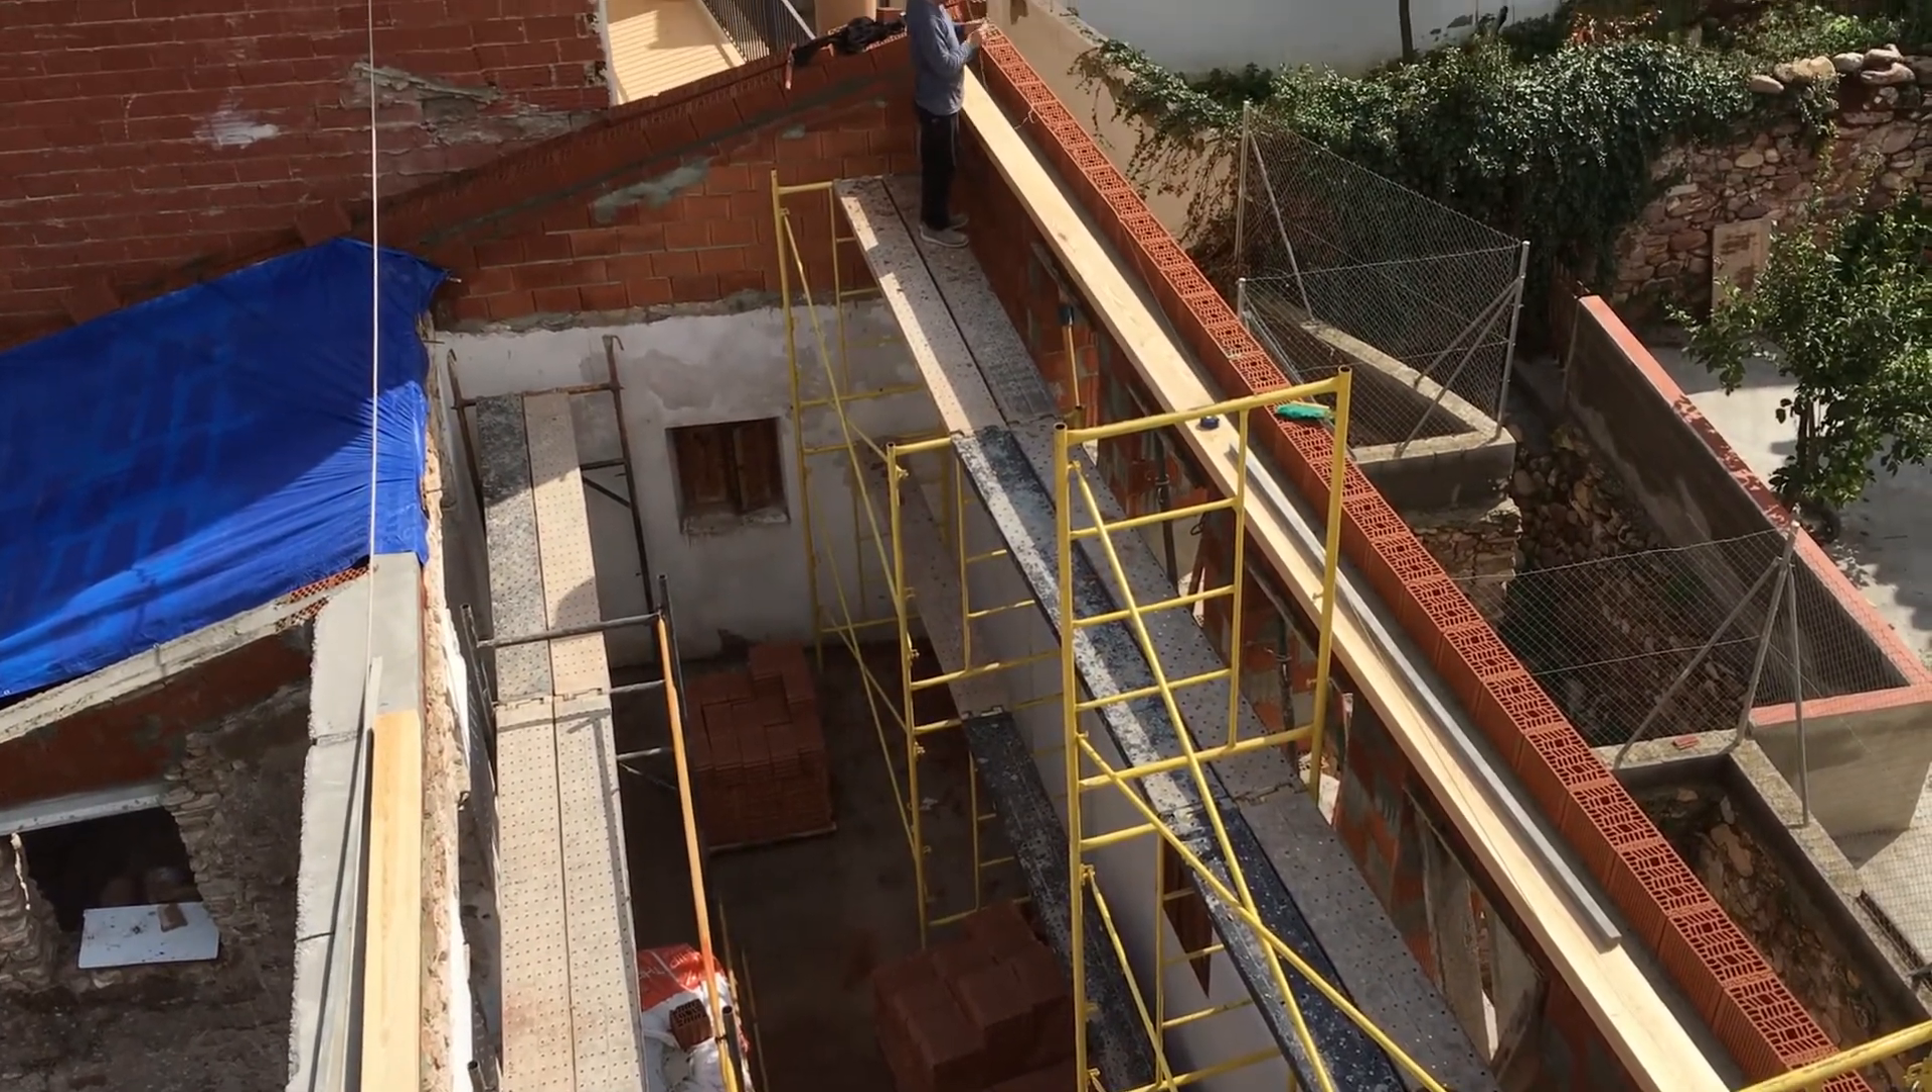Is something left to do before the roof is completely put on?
Yes.